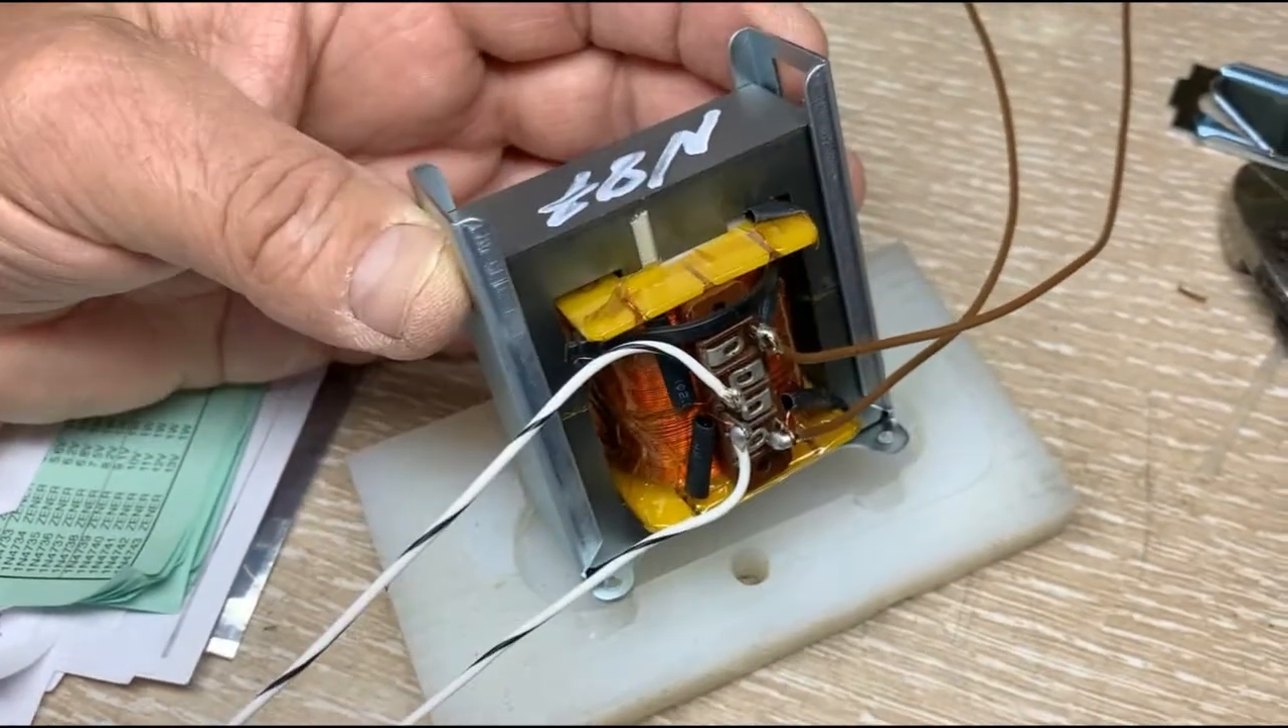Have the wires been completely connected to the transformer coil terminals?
Yes.